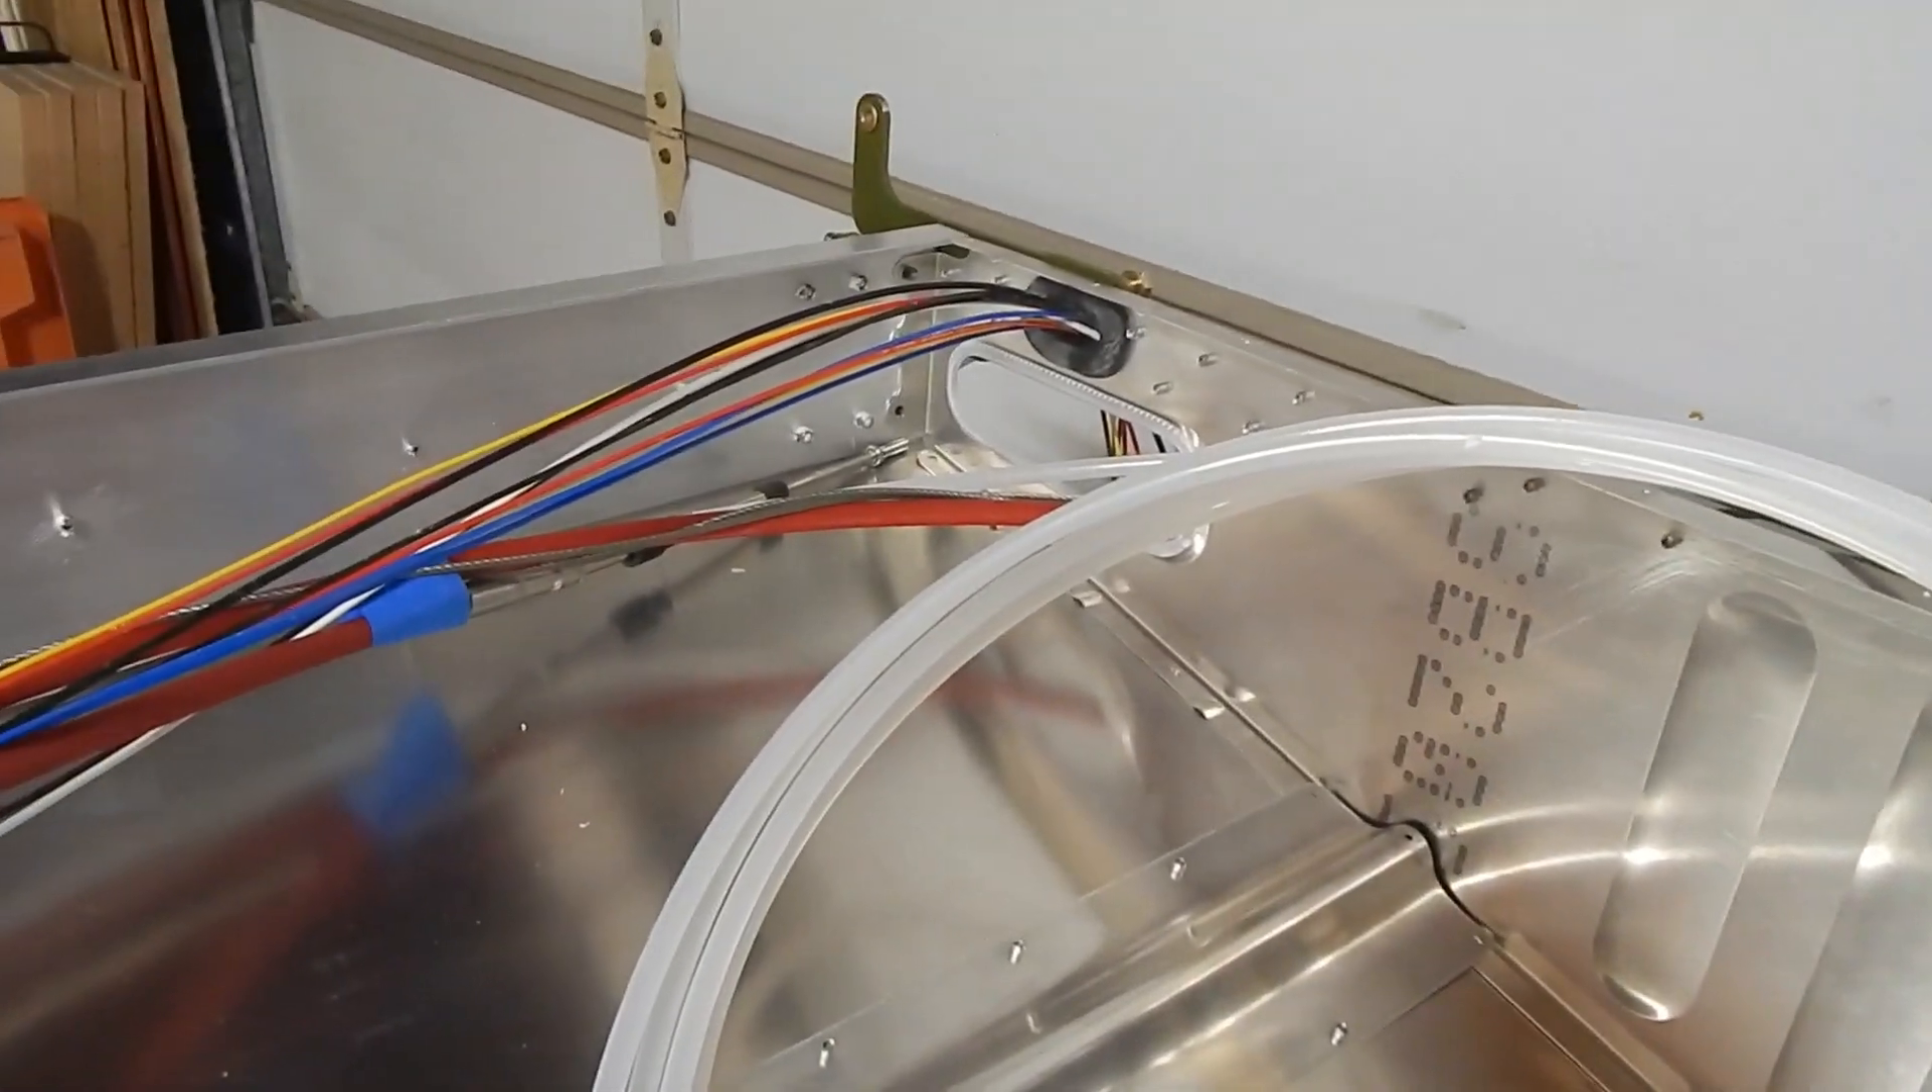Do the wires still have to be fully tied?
Yes.